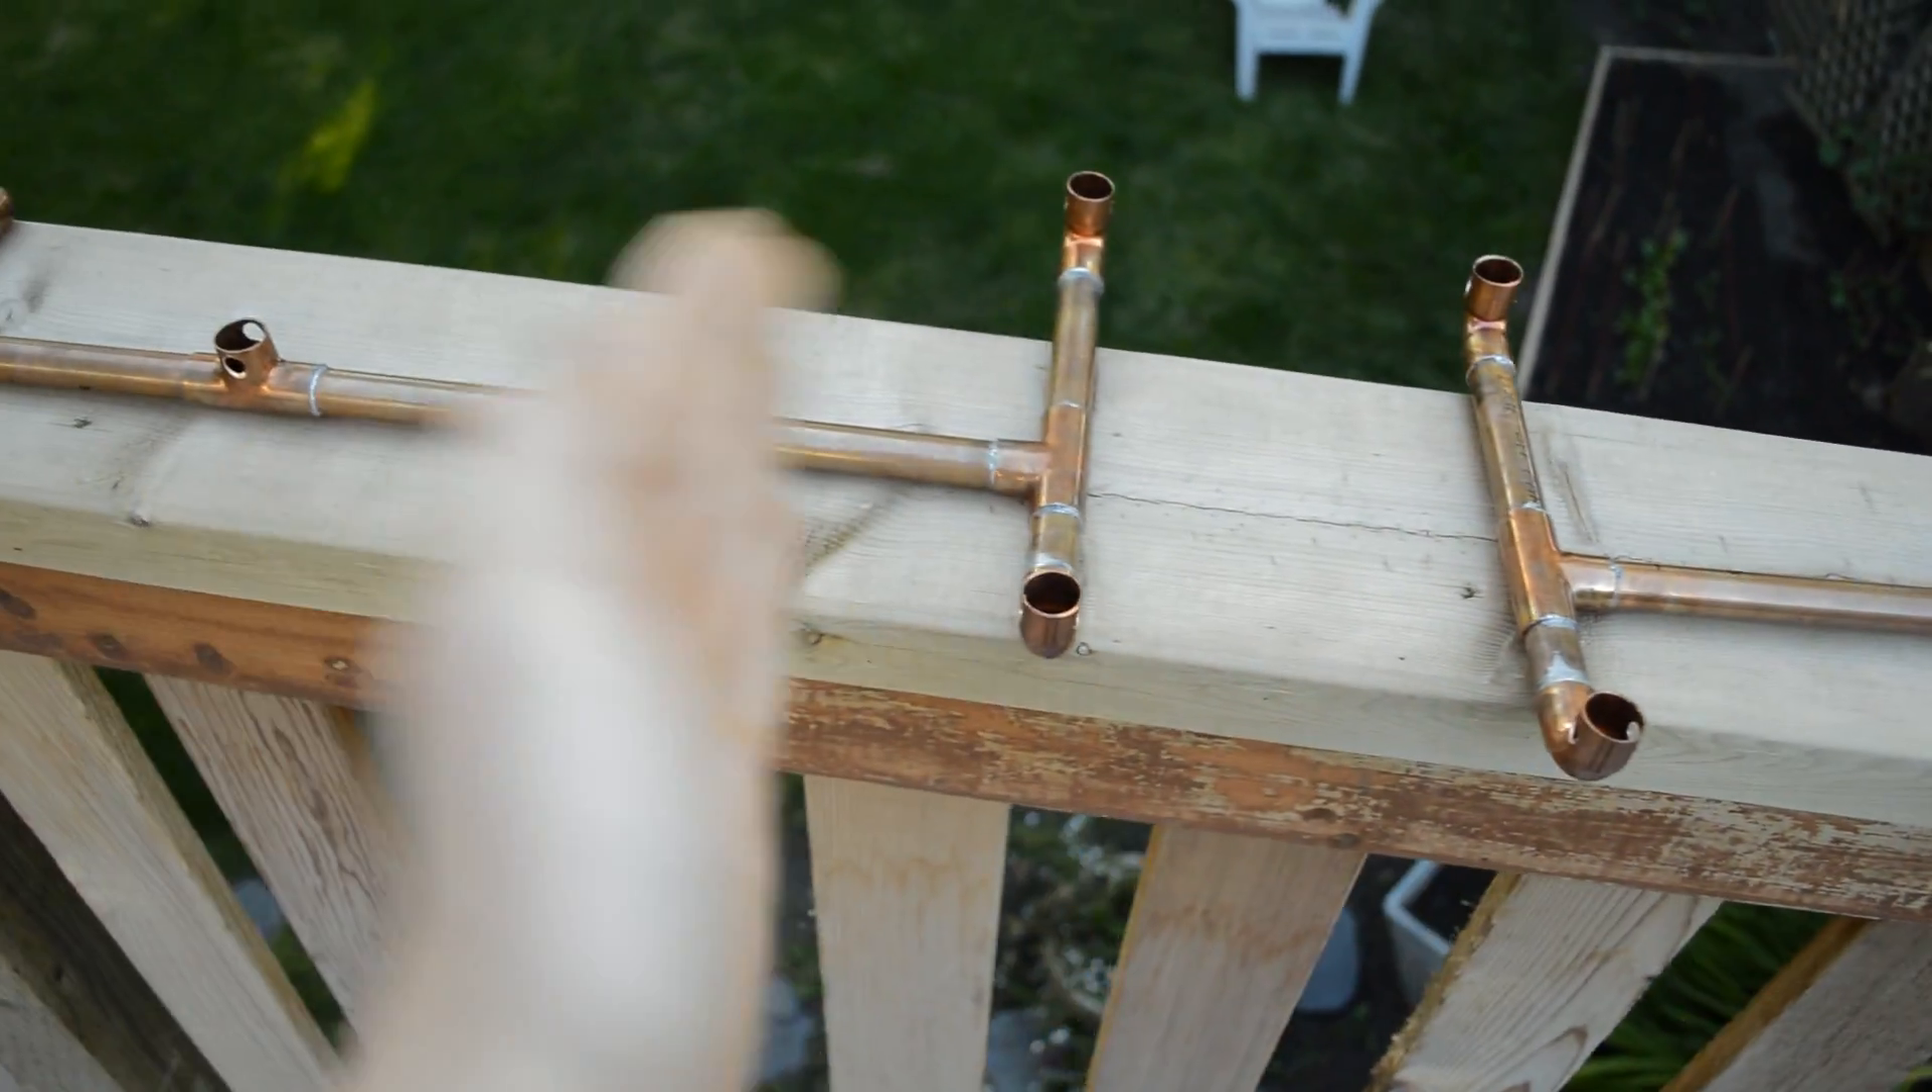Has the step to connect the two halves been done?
No.